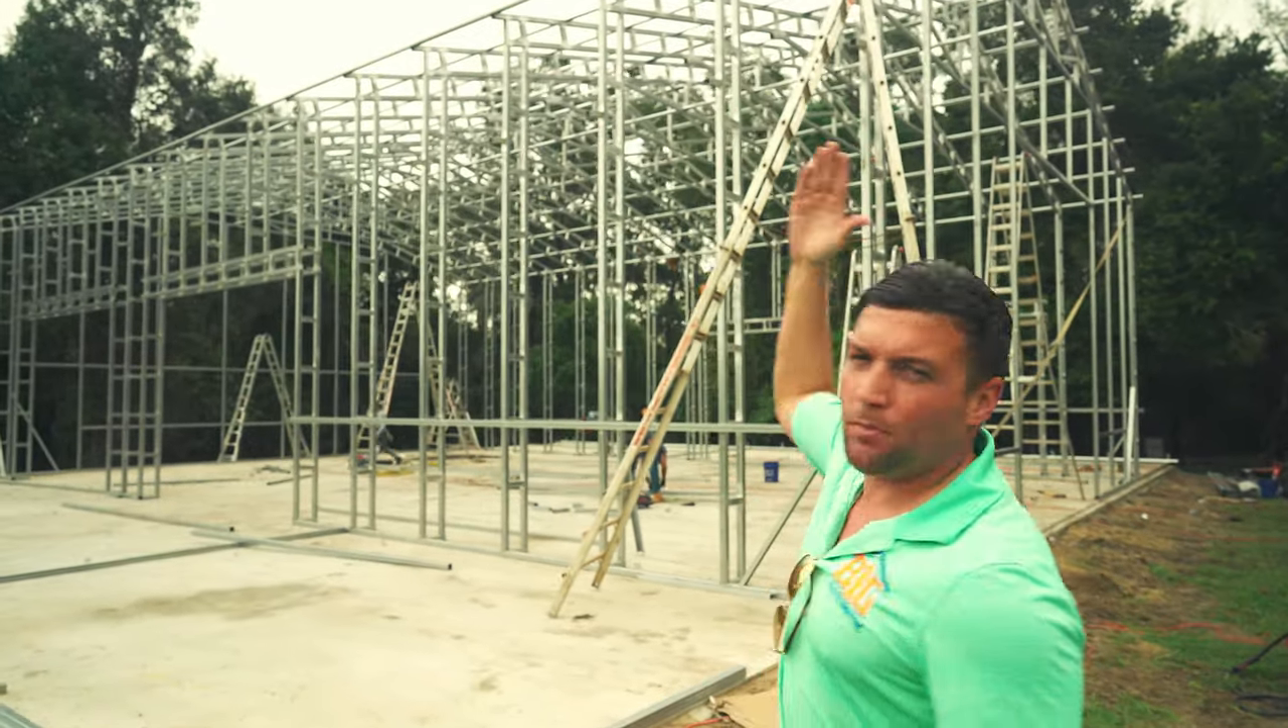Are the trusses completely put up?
Yes.